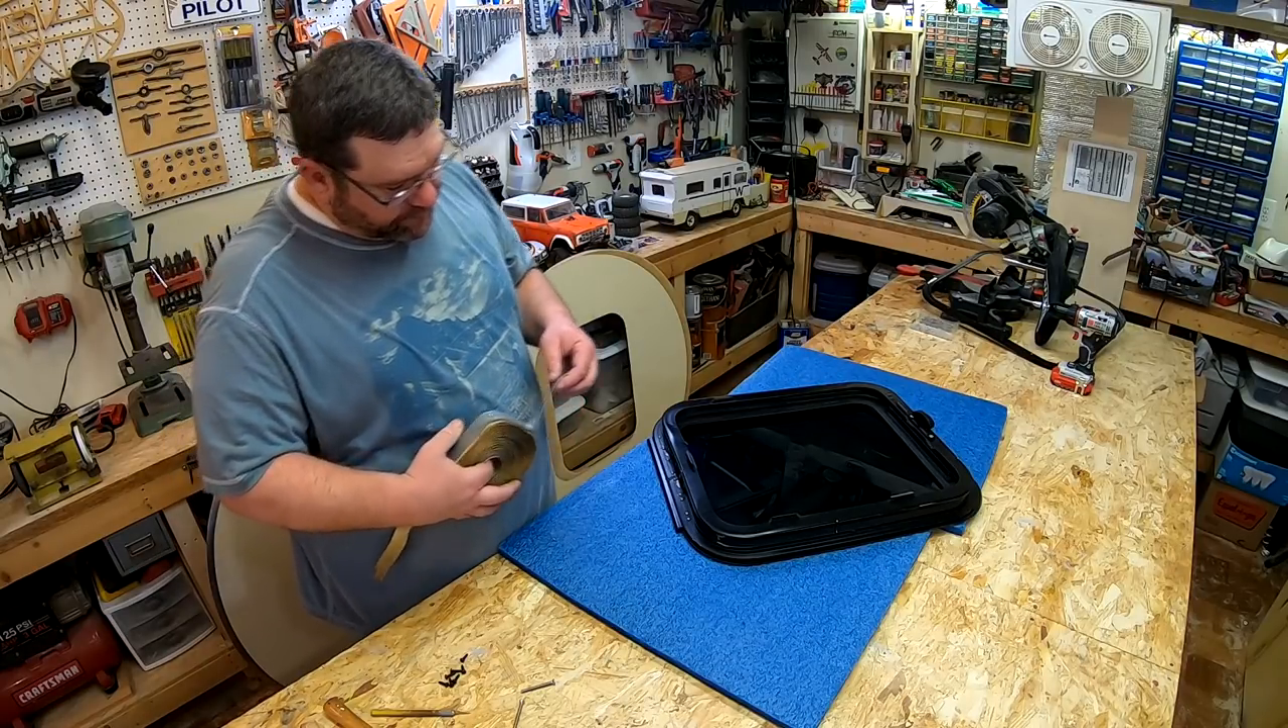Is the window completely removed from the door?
Yes.